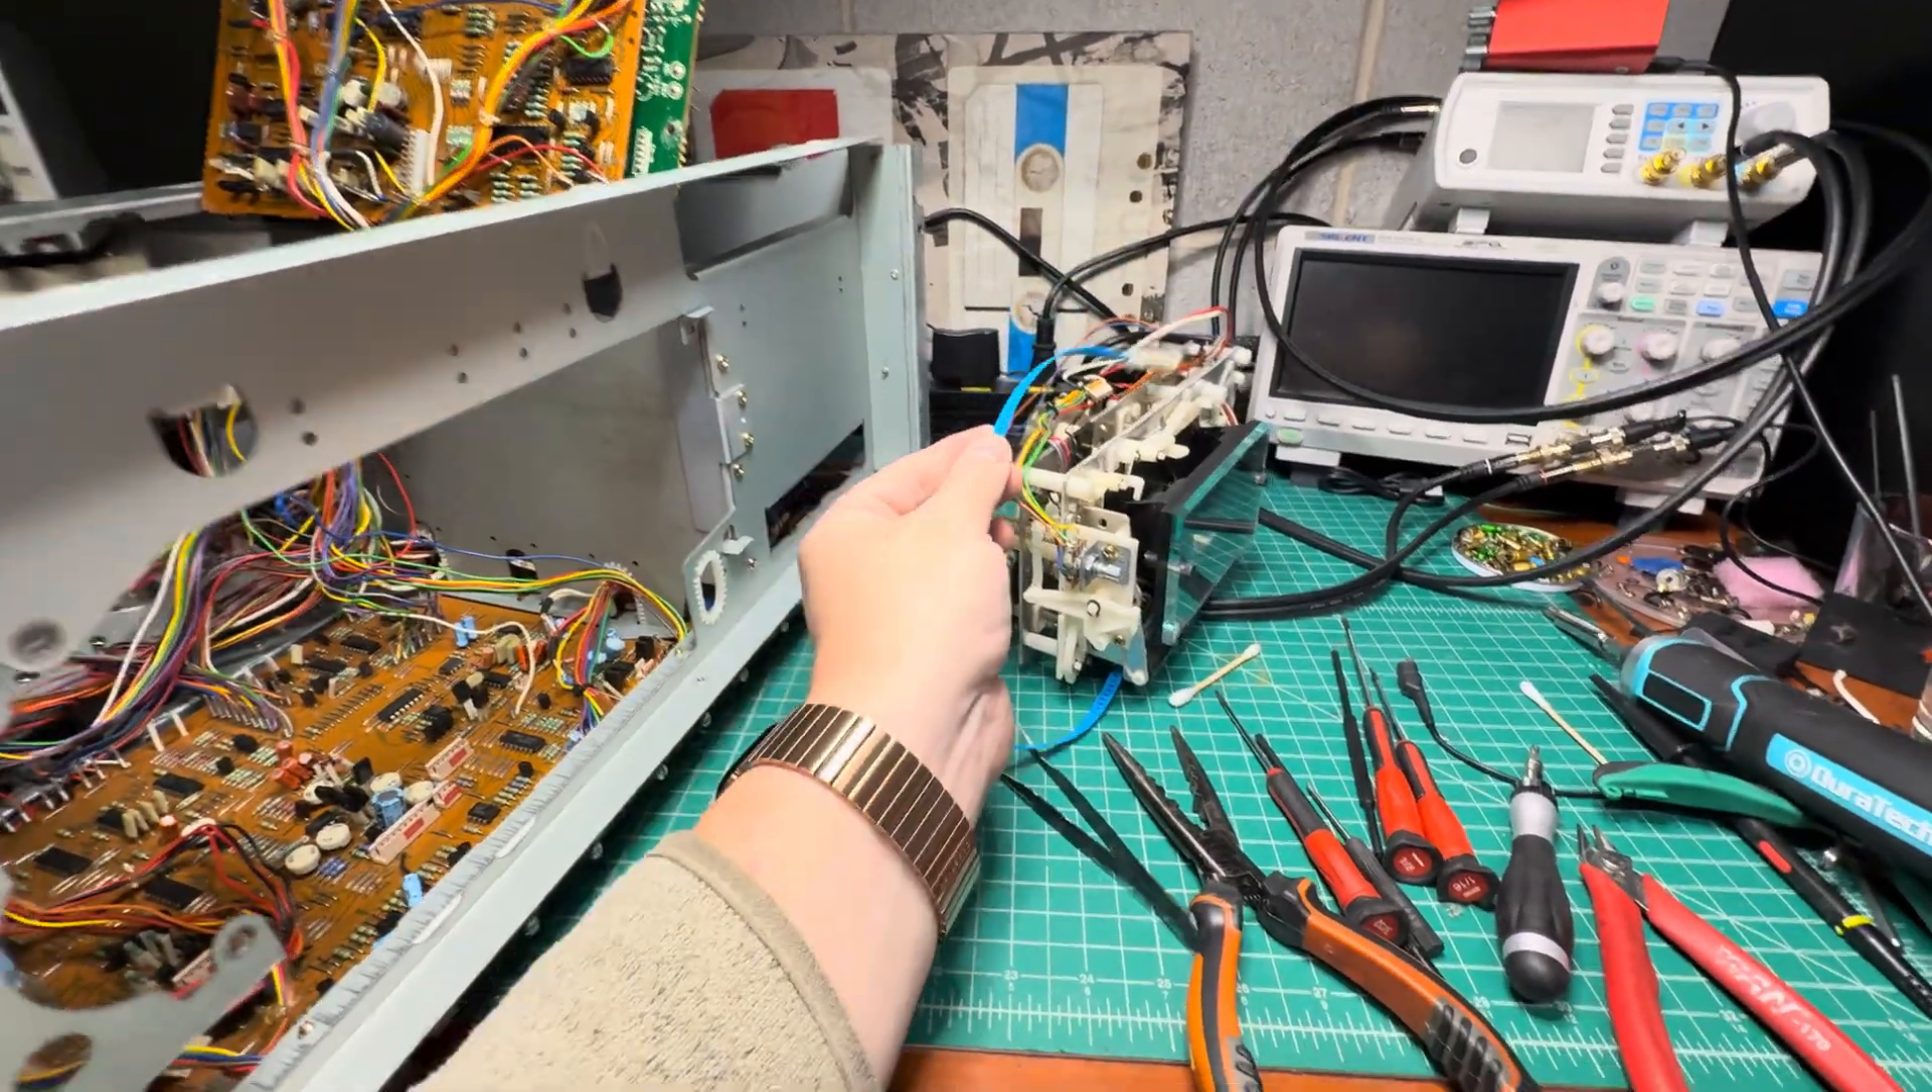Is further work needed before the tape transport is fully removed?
No.